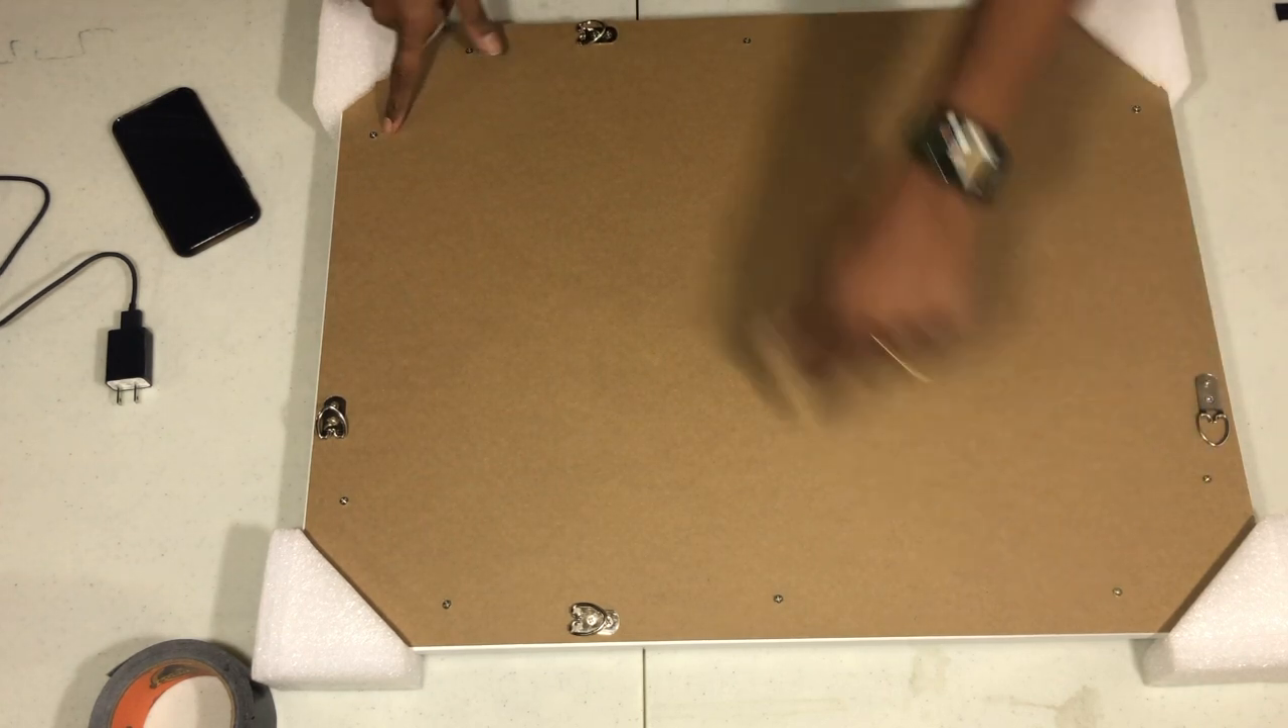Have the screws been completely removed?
No.